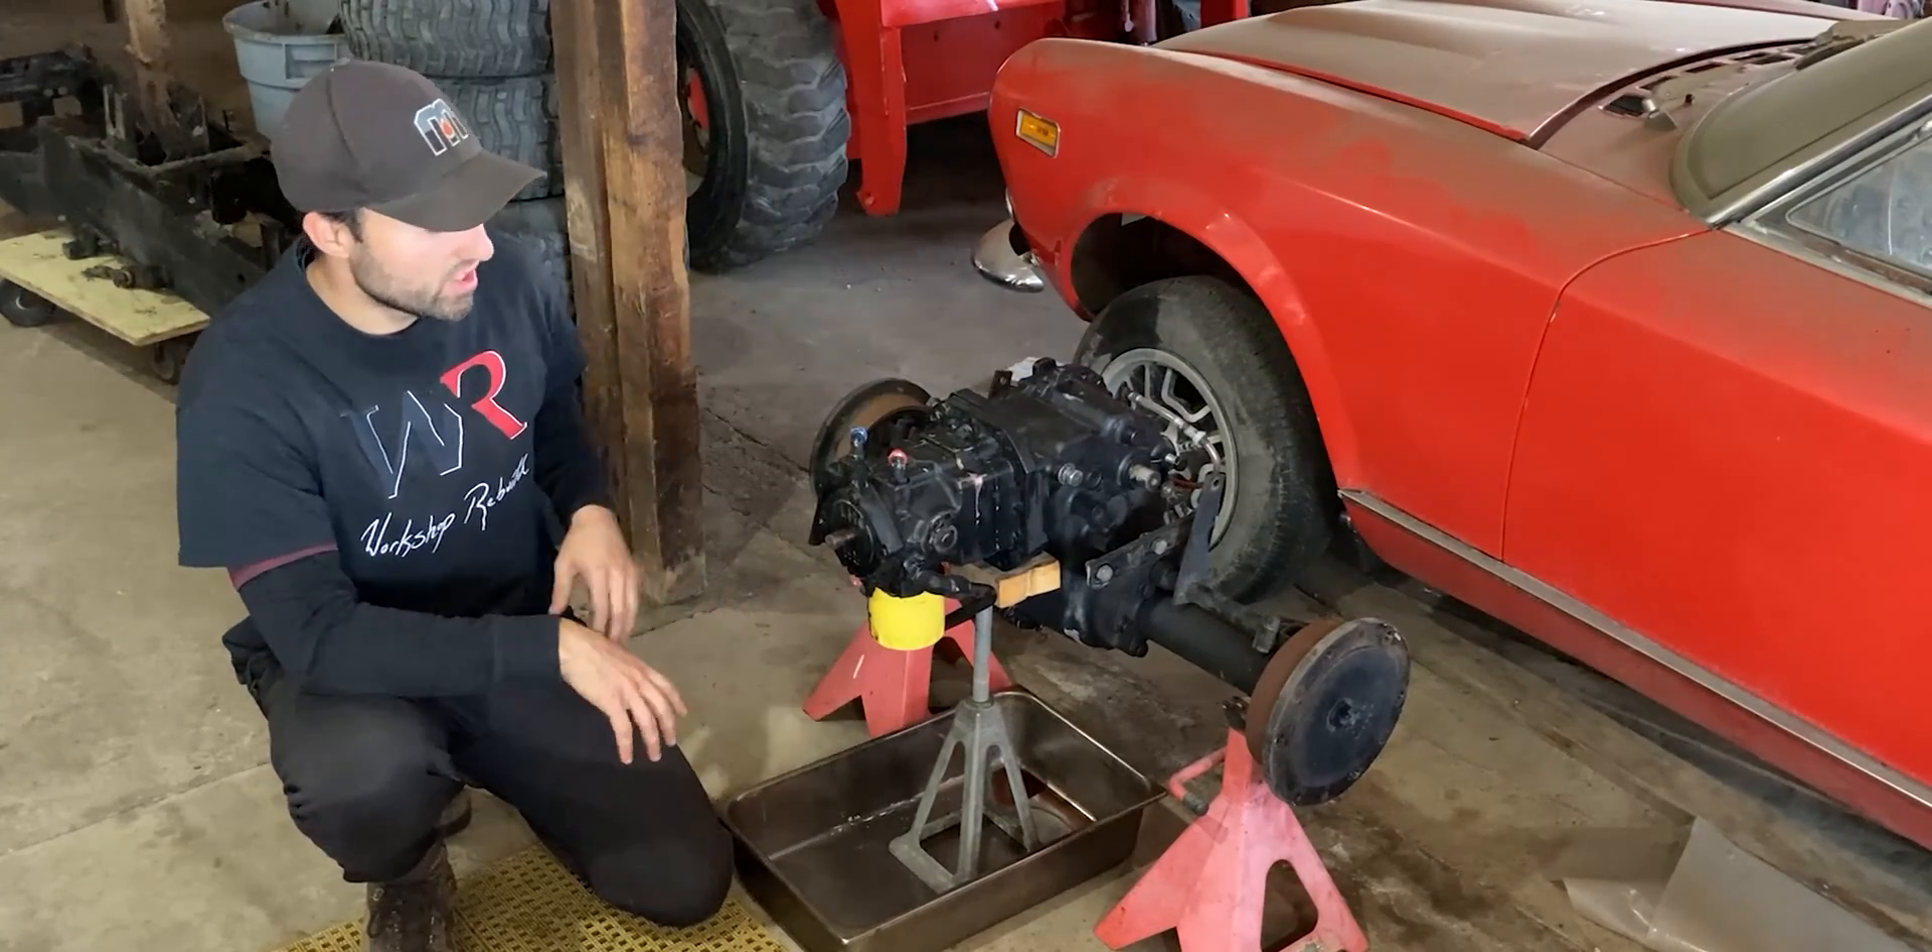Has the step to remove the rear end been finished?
Yes.